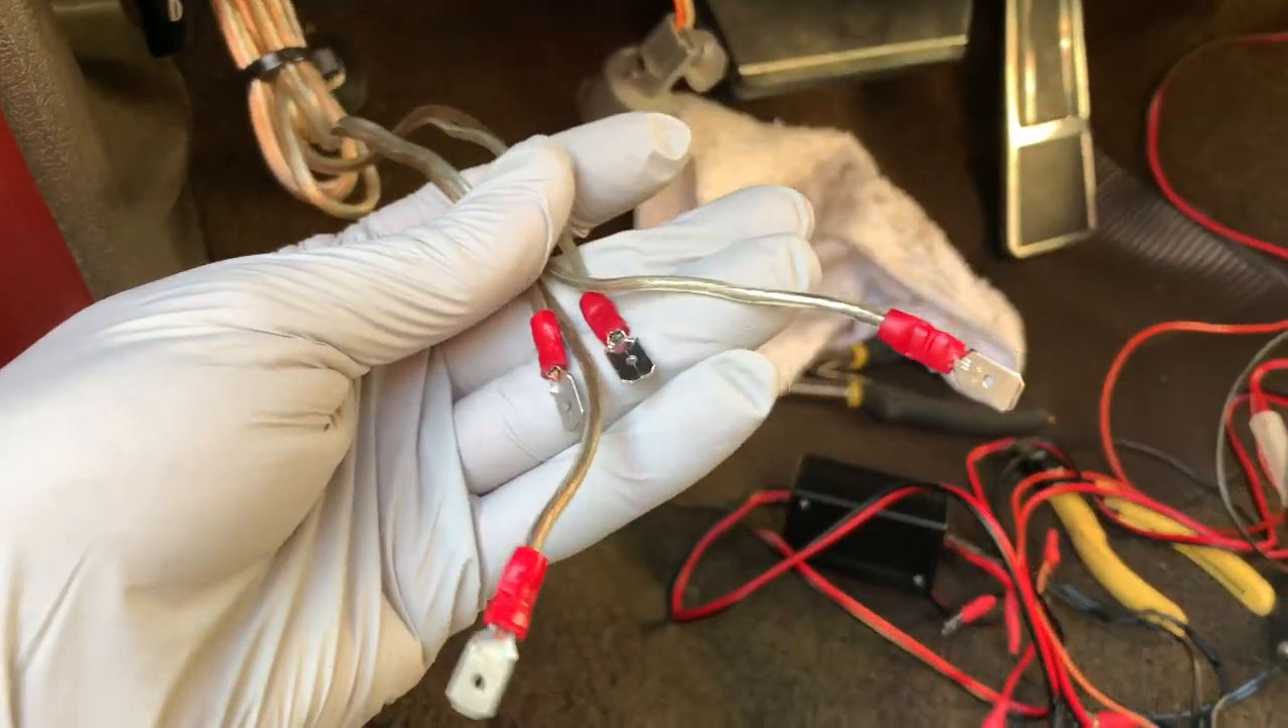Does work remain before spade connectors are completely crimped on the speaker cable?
No.